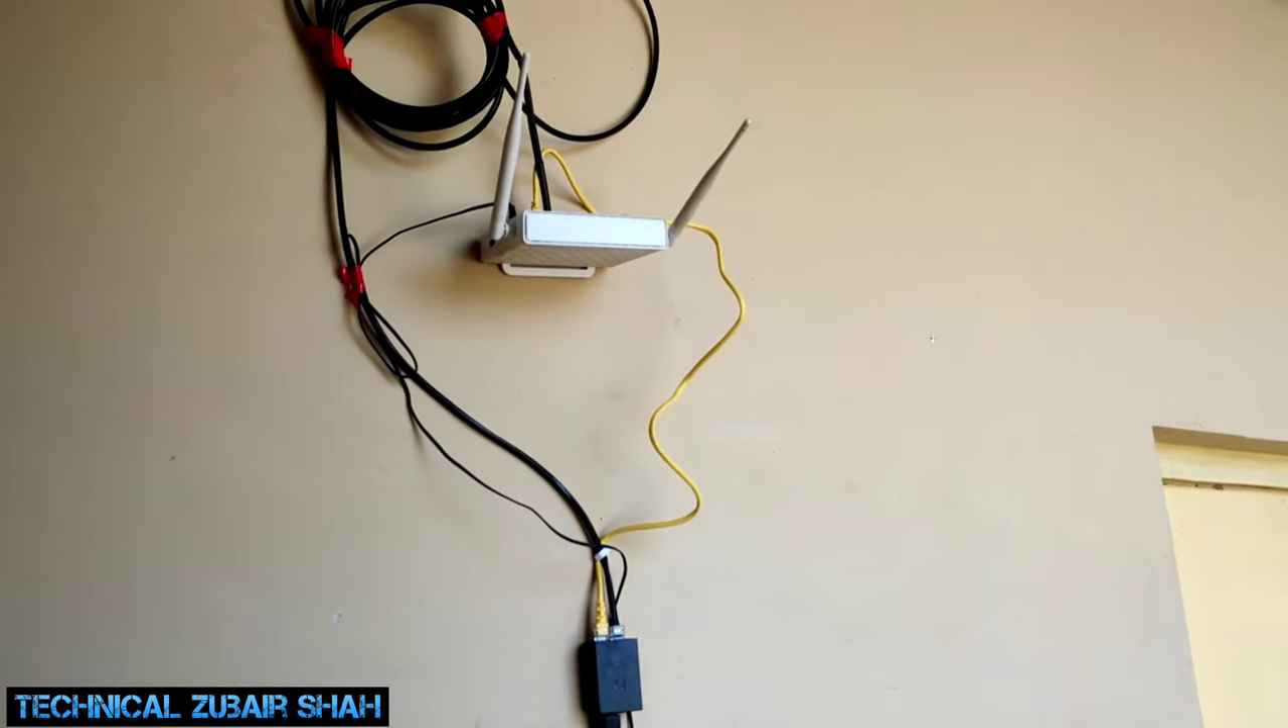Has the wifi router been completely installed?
Yes.